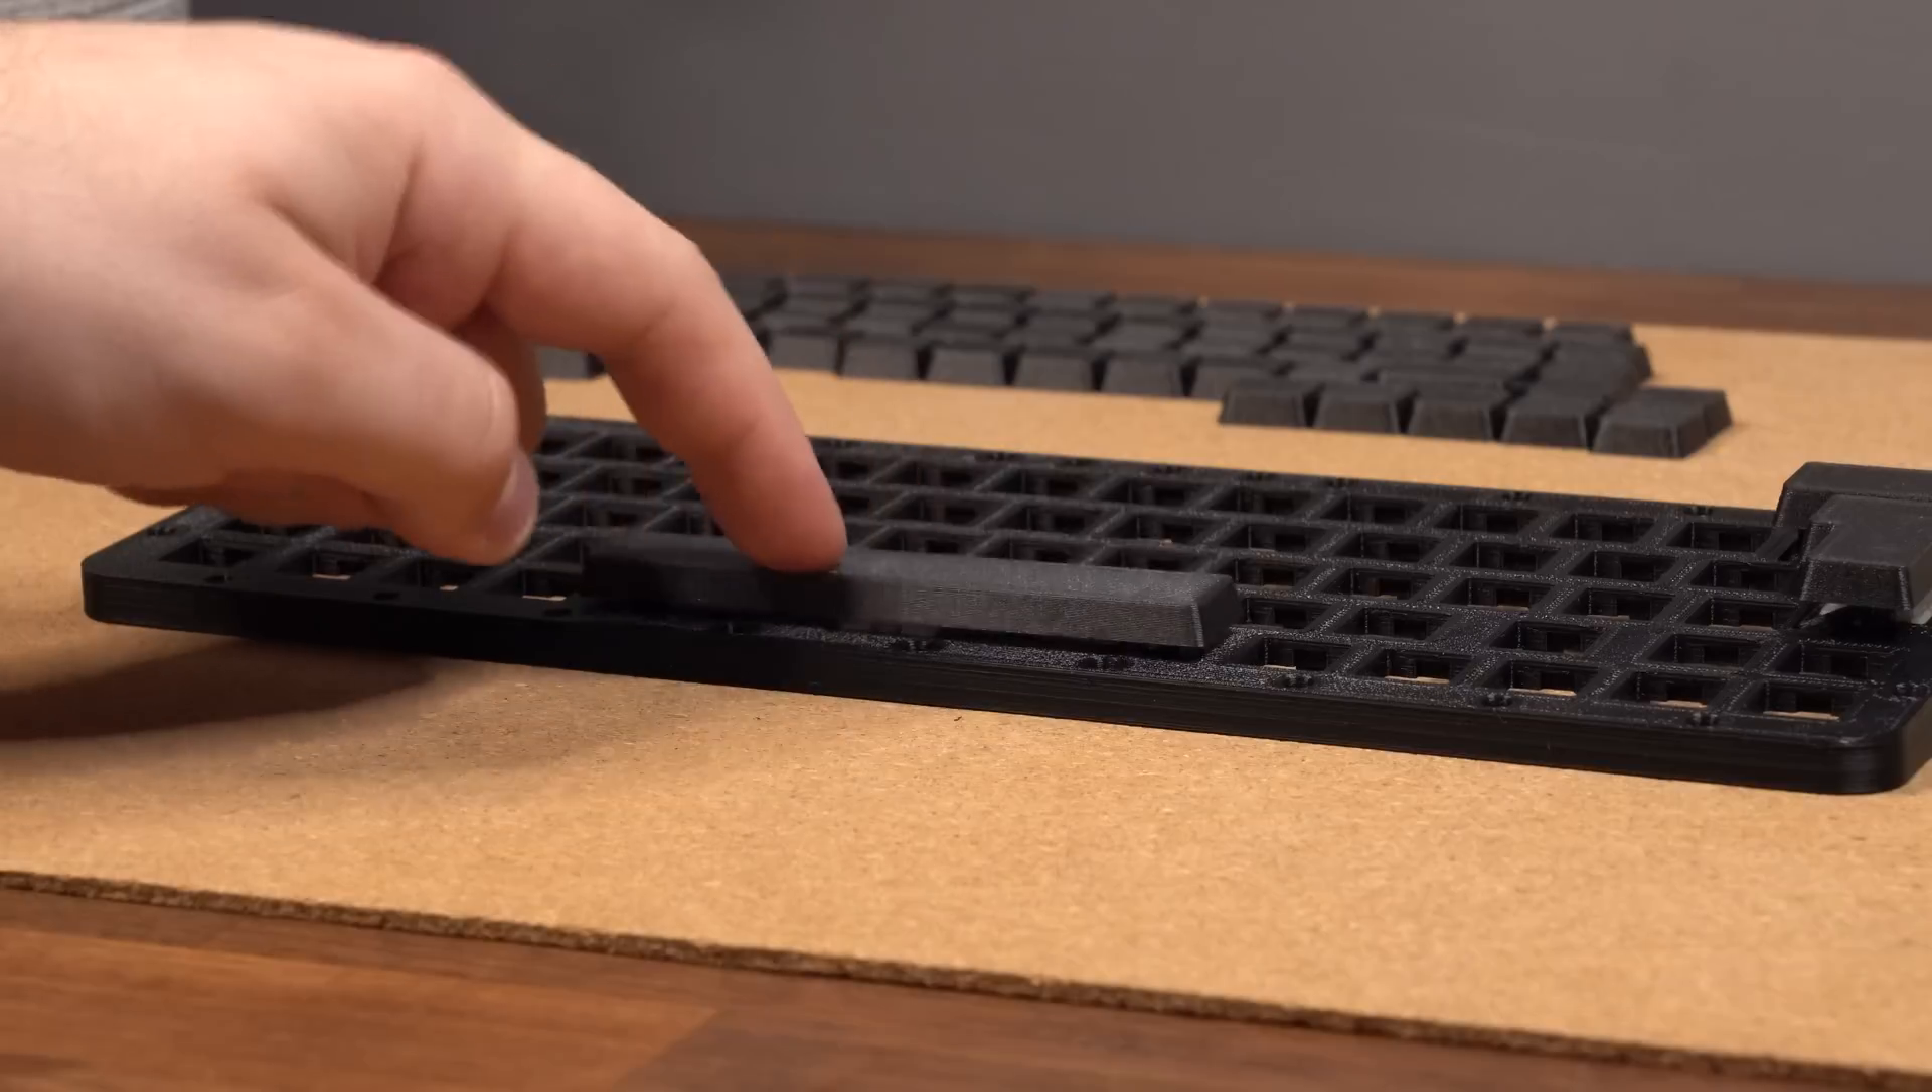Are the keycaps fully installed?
No.